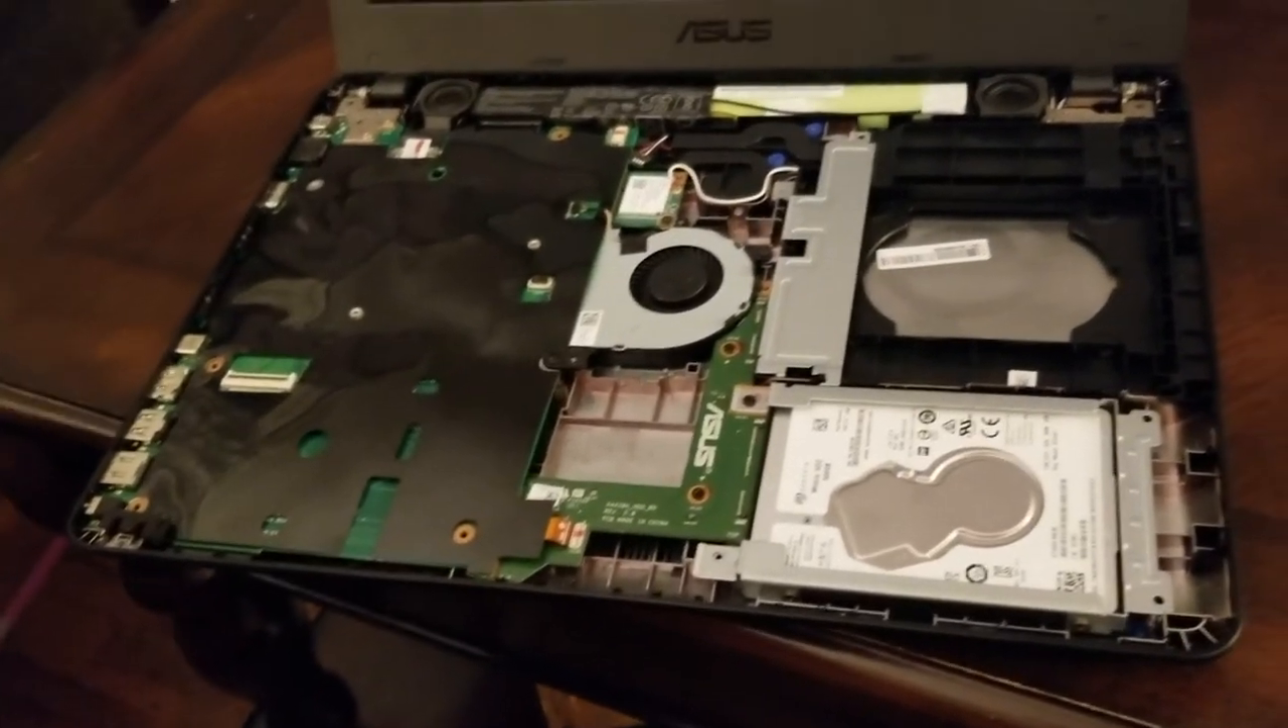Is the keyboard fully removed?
Yes.